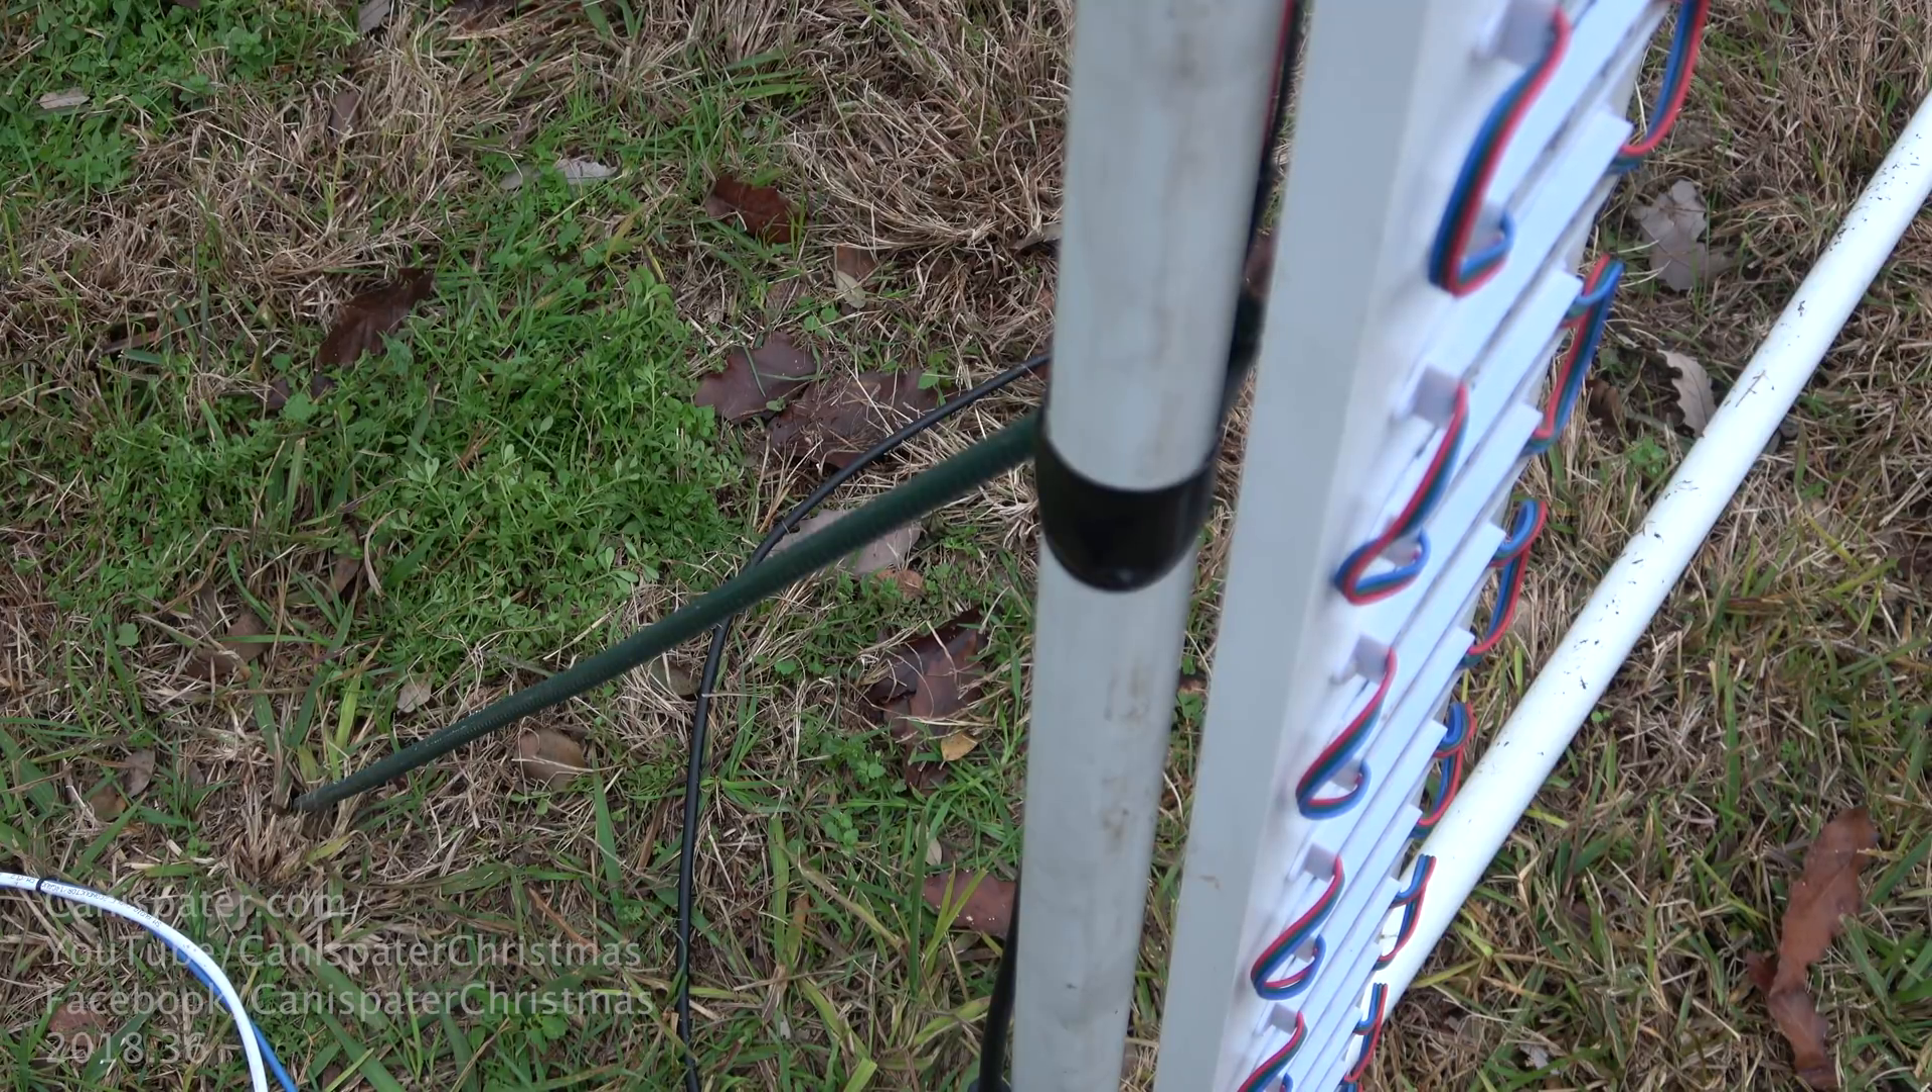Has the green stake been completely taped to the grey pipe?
Yes.